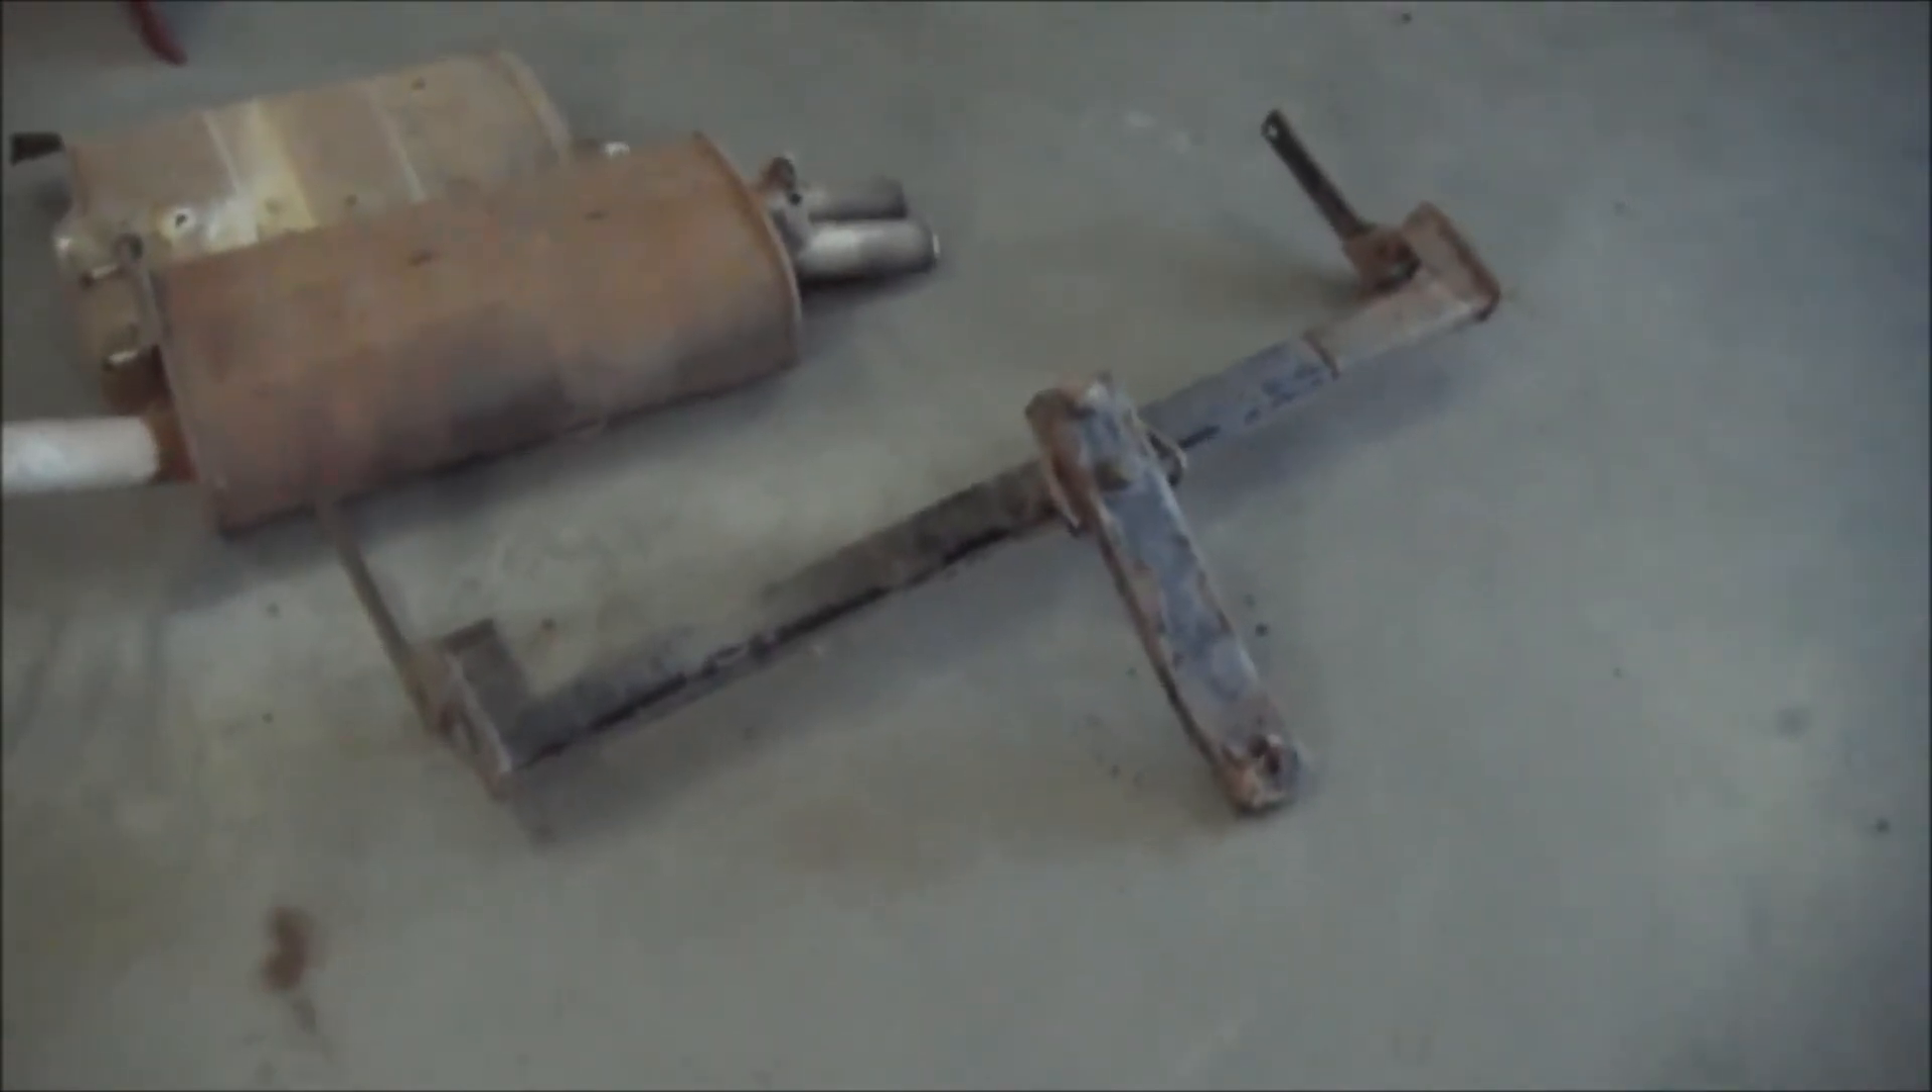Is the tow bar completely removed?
Yes.